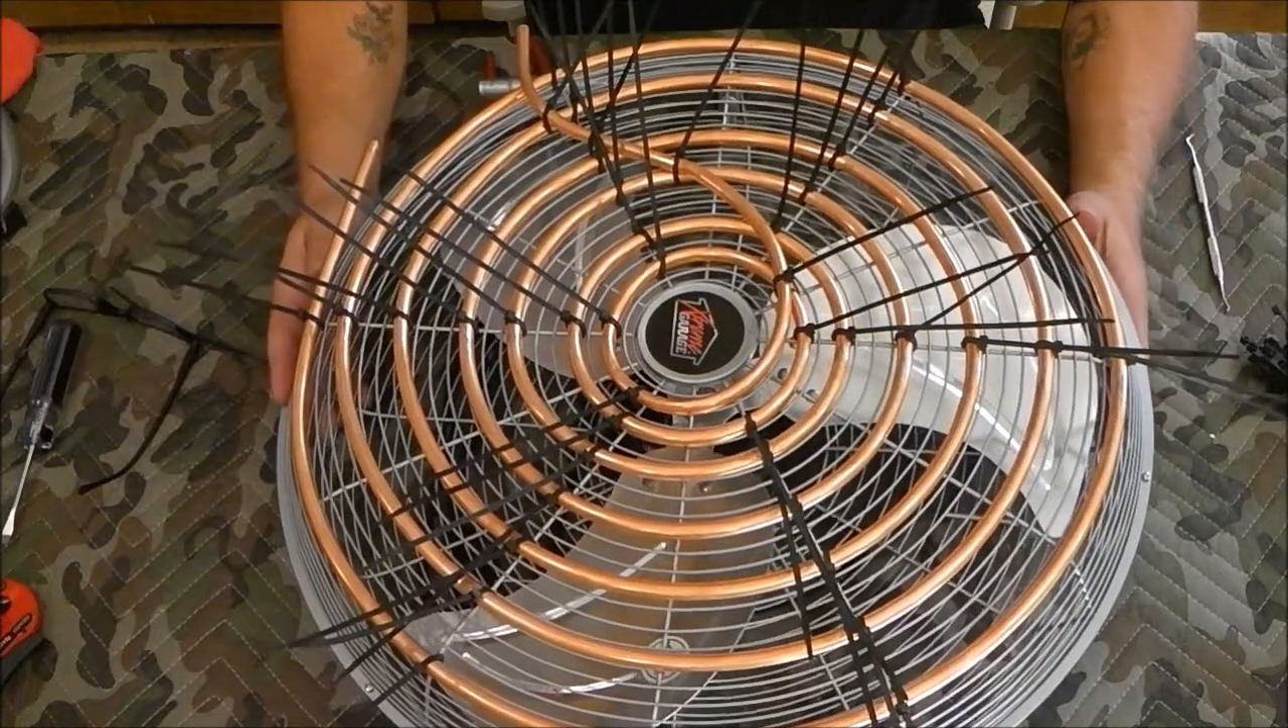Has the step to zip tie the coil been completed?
Yes.